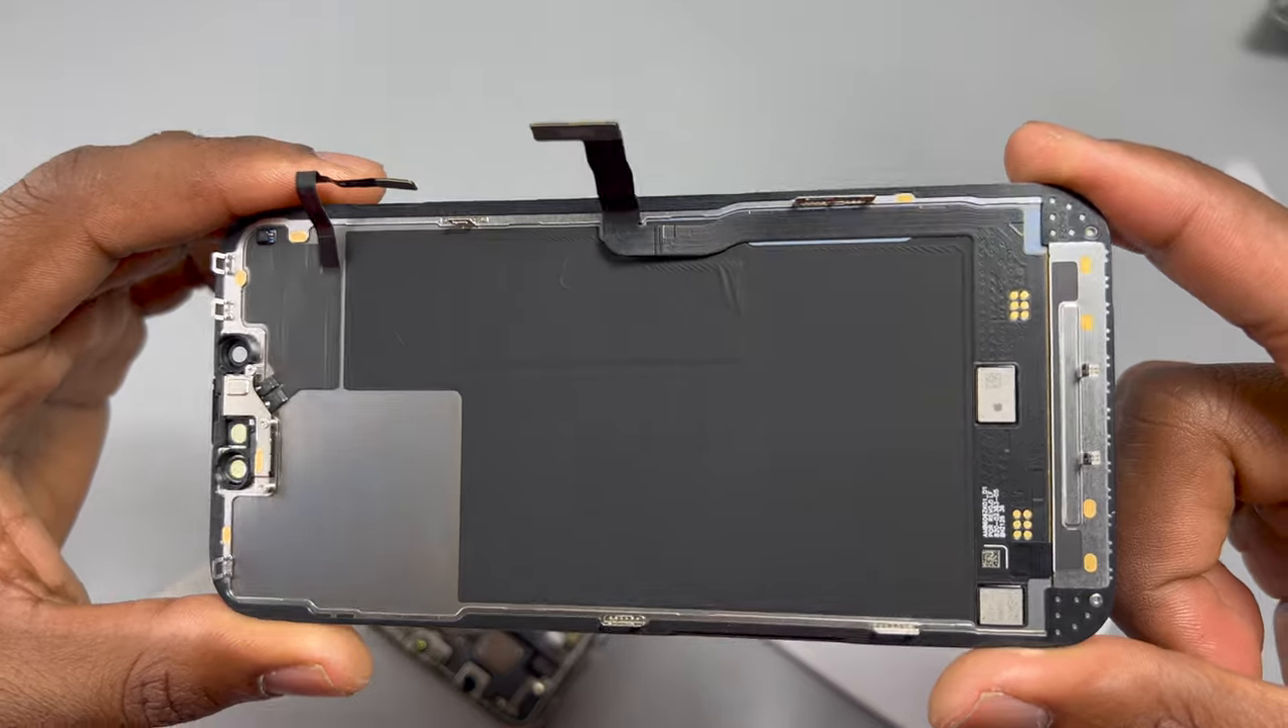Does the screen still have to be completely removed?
No.